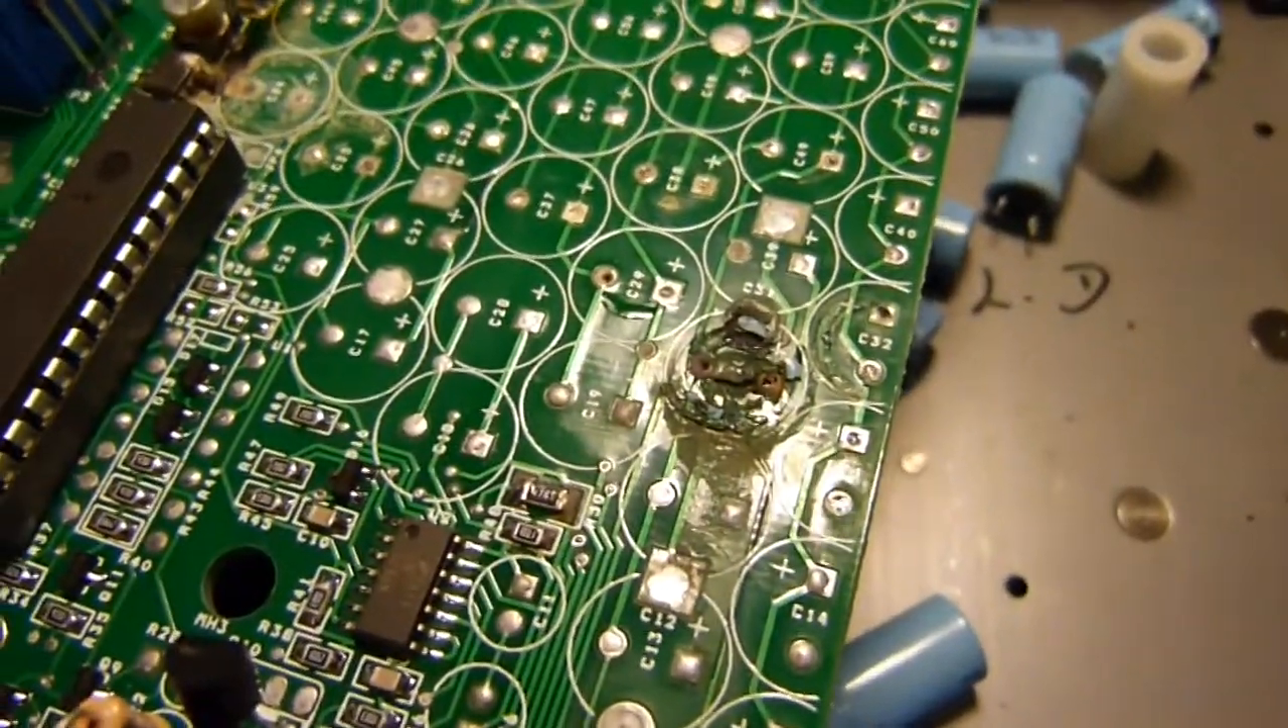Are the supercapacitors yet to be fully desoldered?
No.